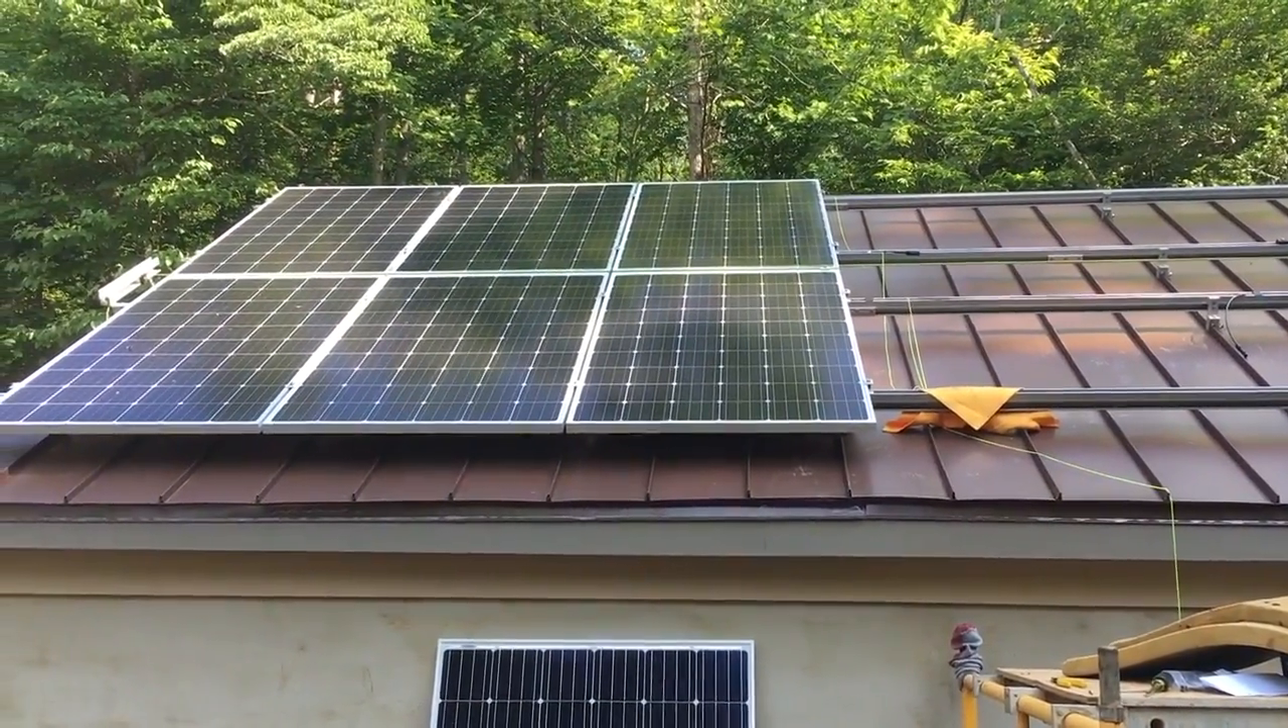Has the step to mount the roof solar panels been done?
No.